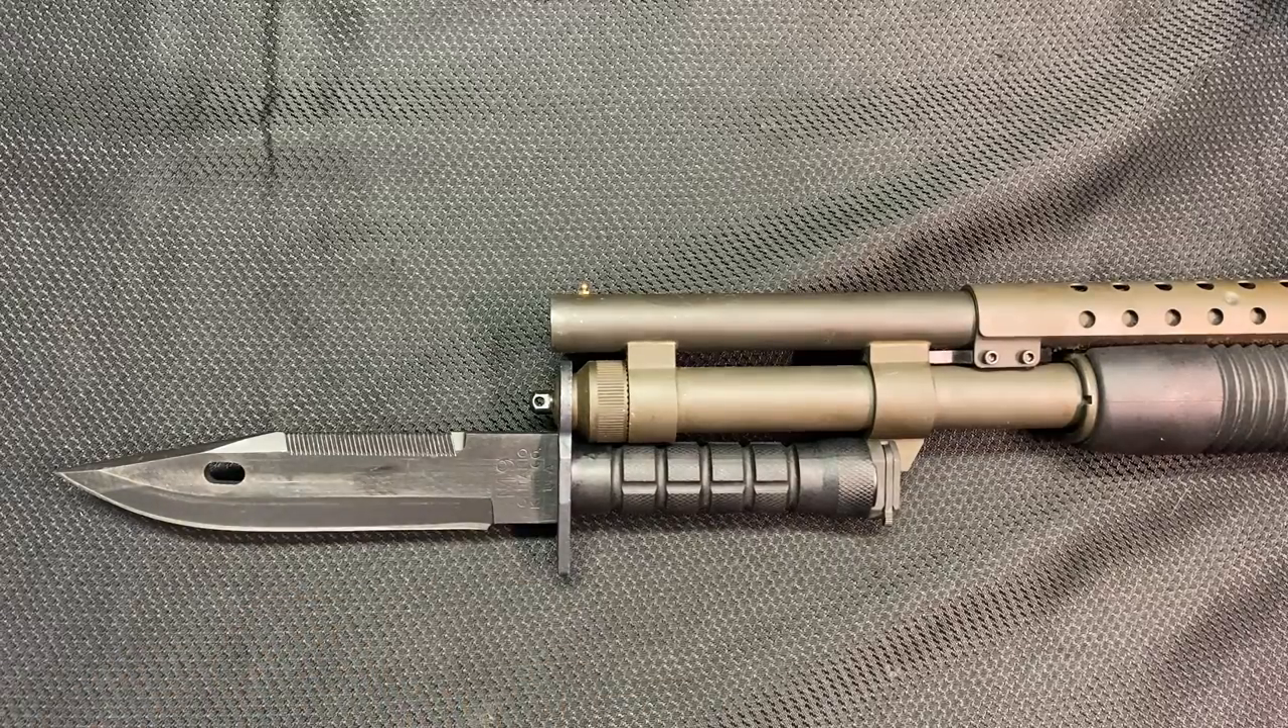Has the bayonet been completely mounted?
Yes.